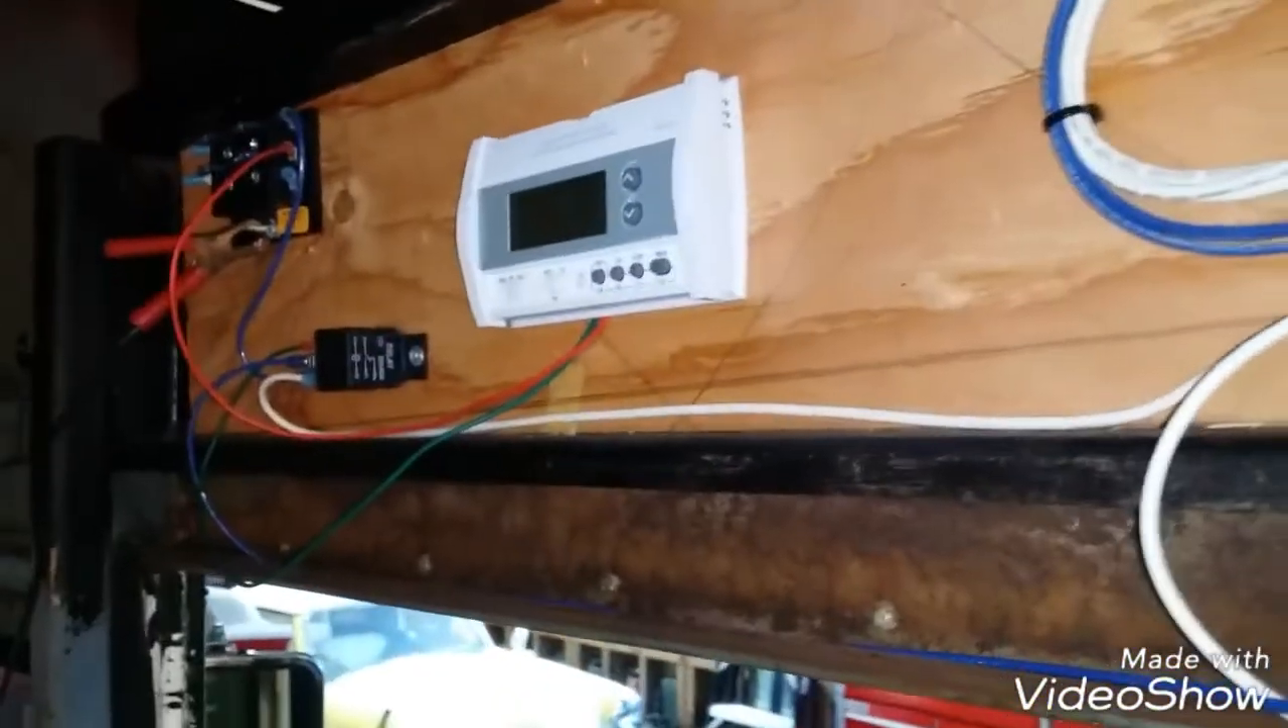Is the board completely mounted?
Yes.